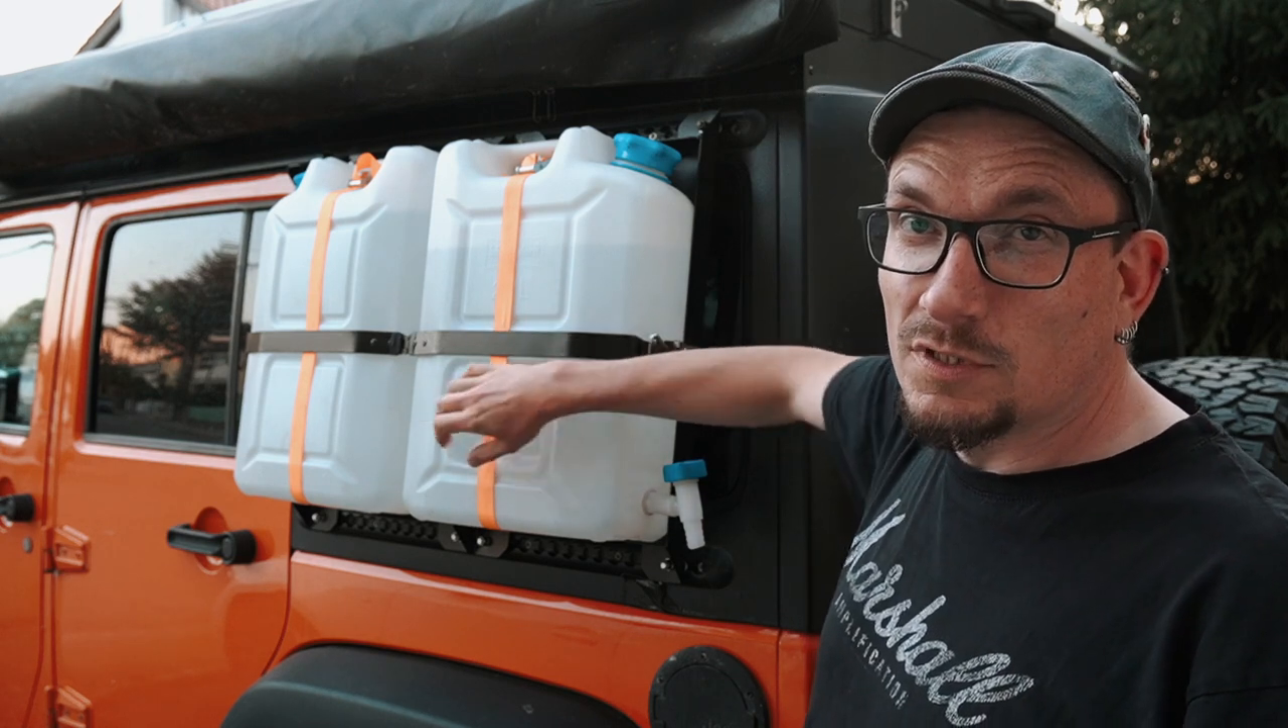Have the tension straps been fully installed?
Yes.